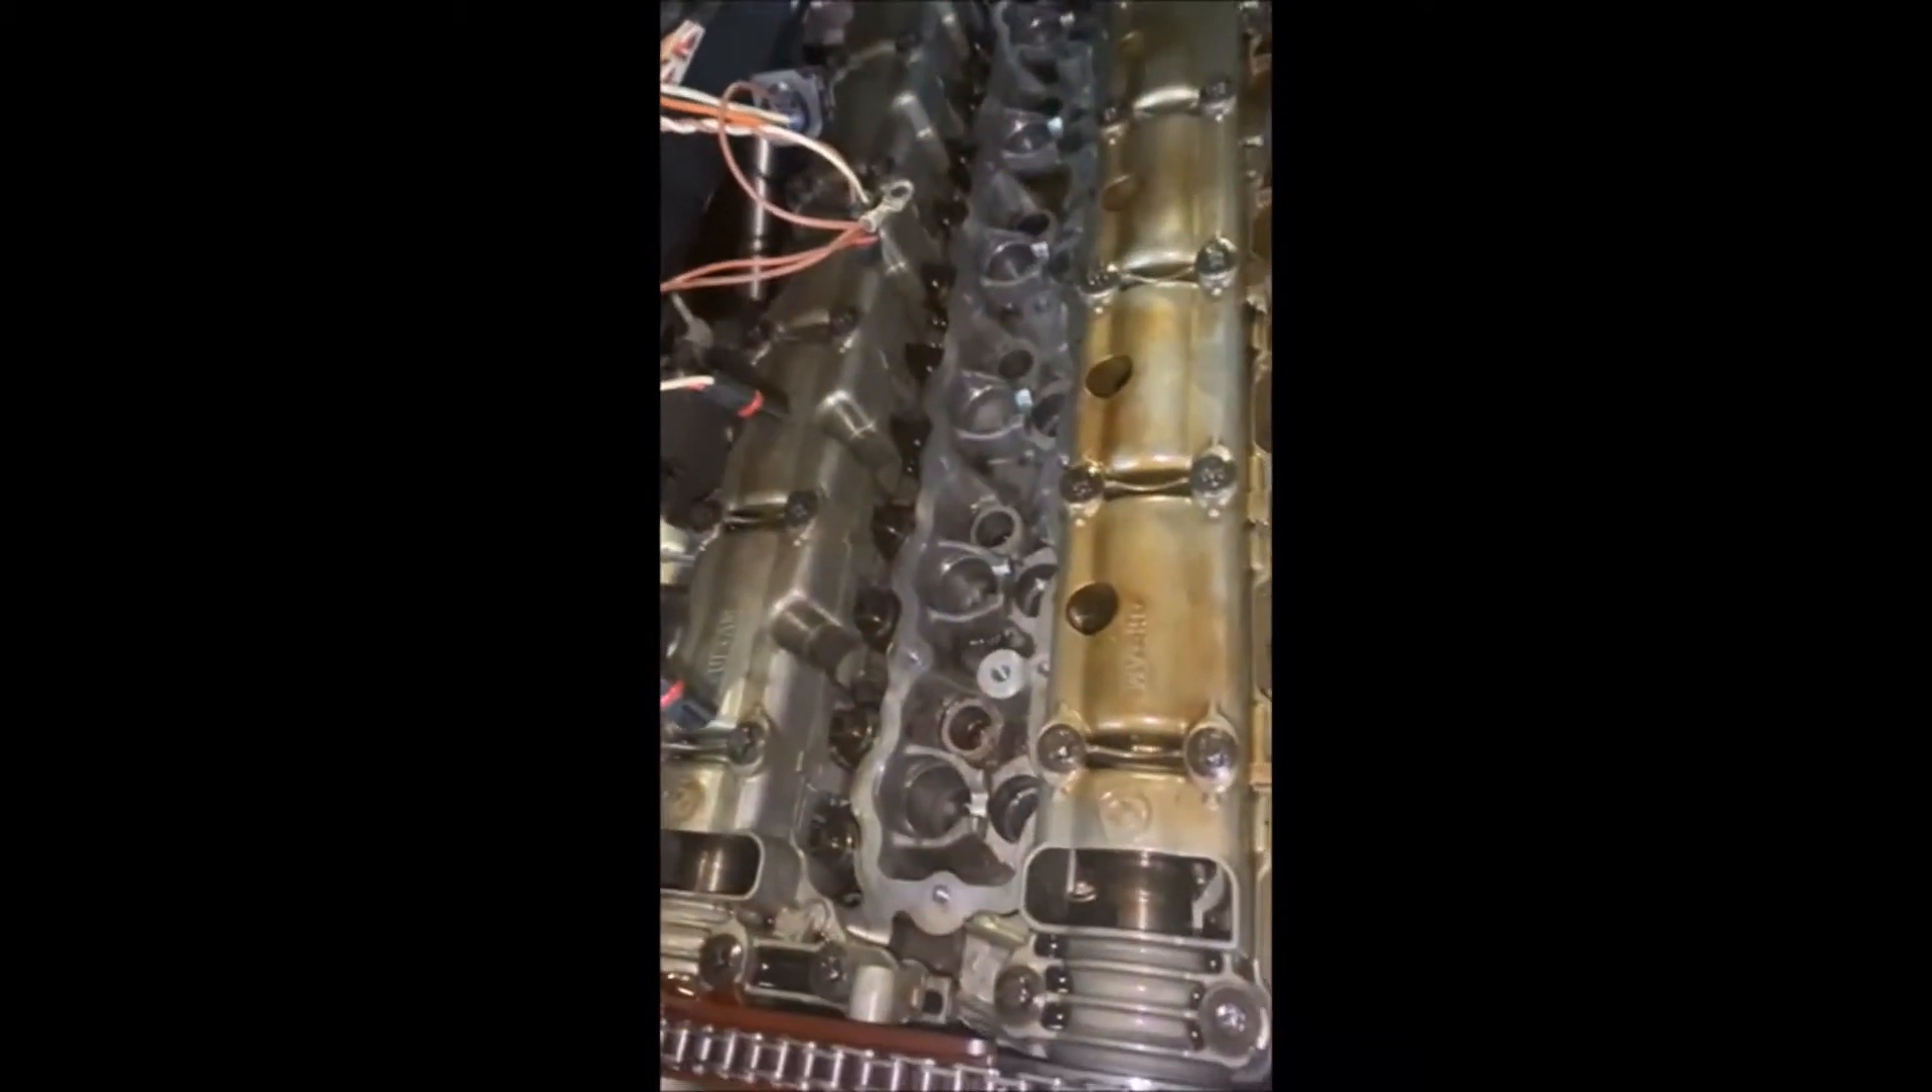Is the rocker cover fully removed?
Yes.